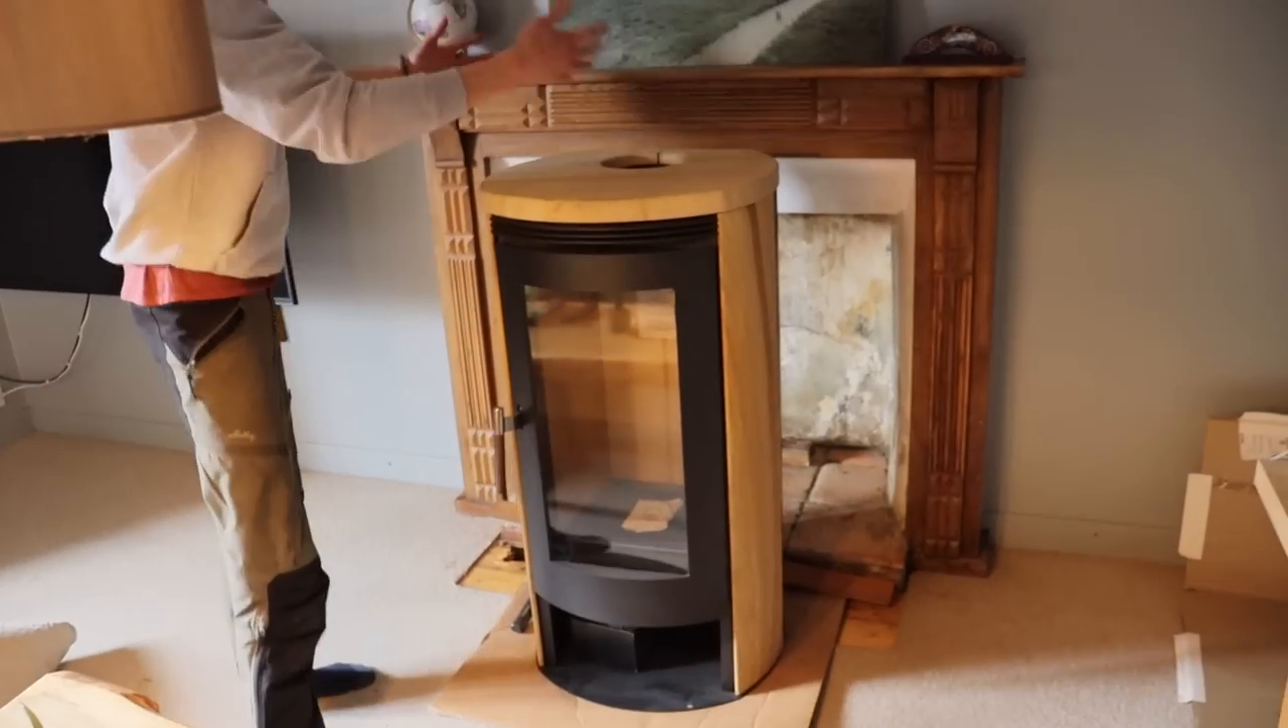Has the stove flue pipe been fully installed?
No.